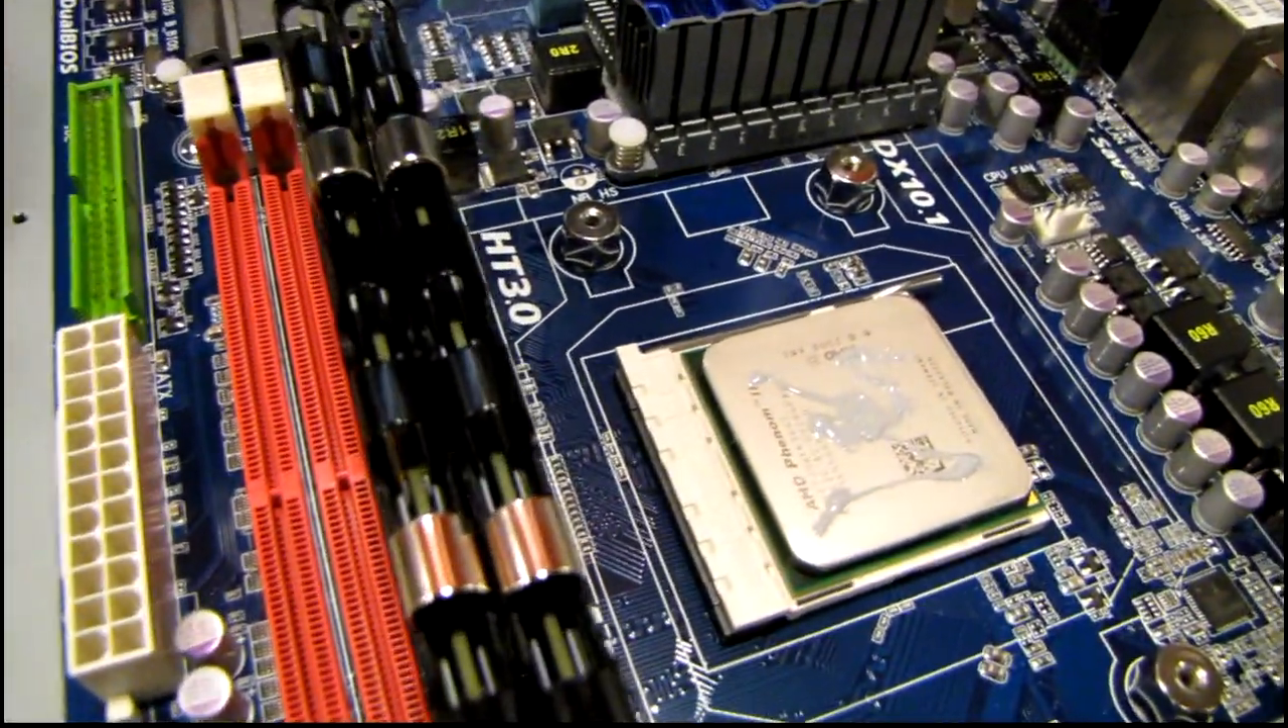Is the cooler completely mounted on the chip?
No.